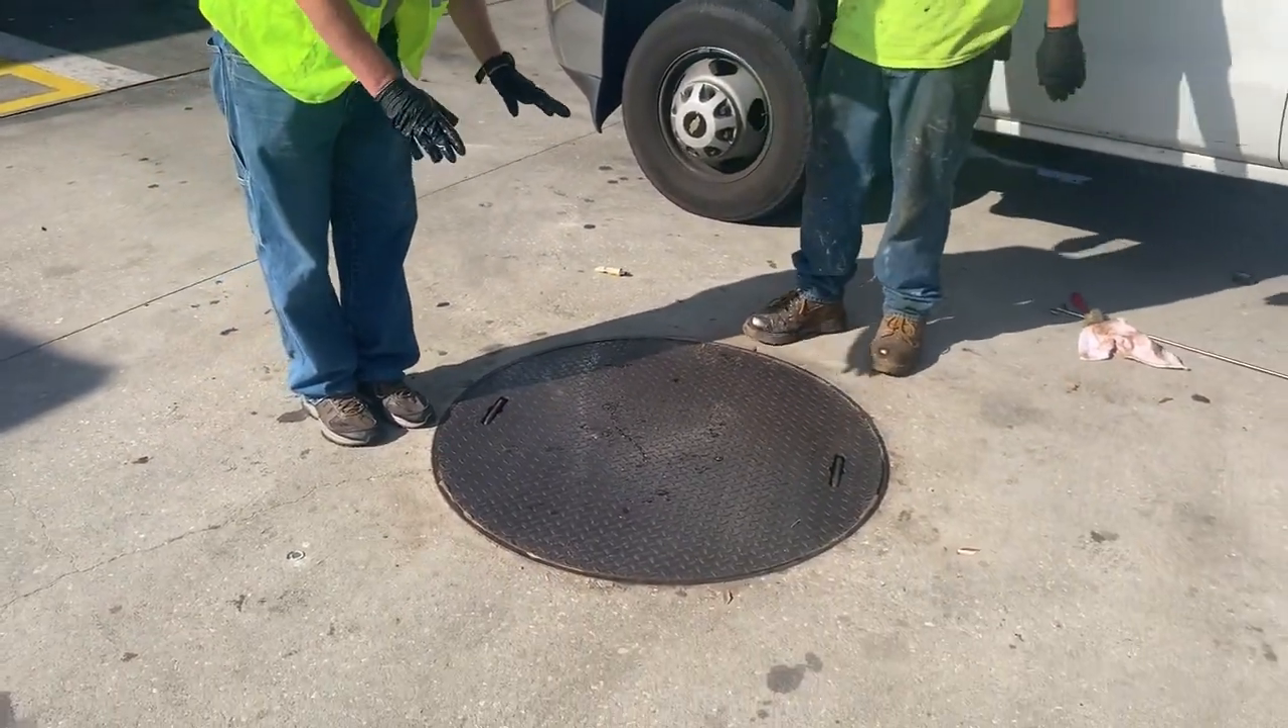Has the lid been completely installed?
Yes.